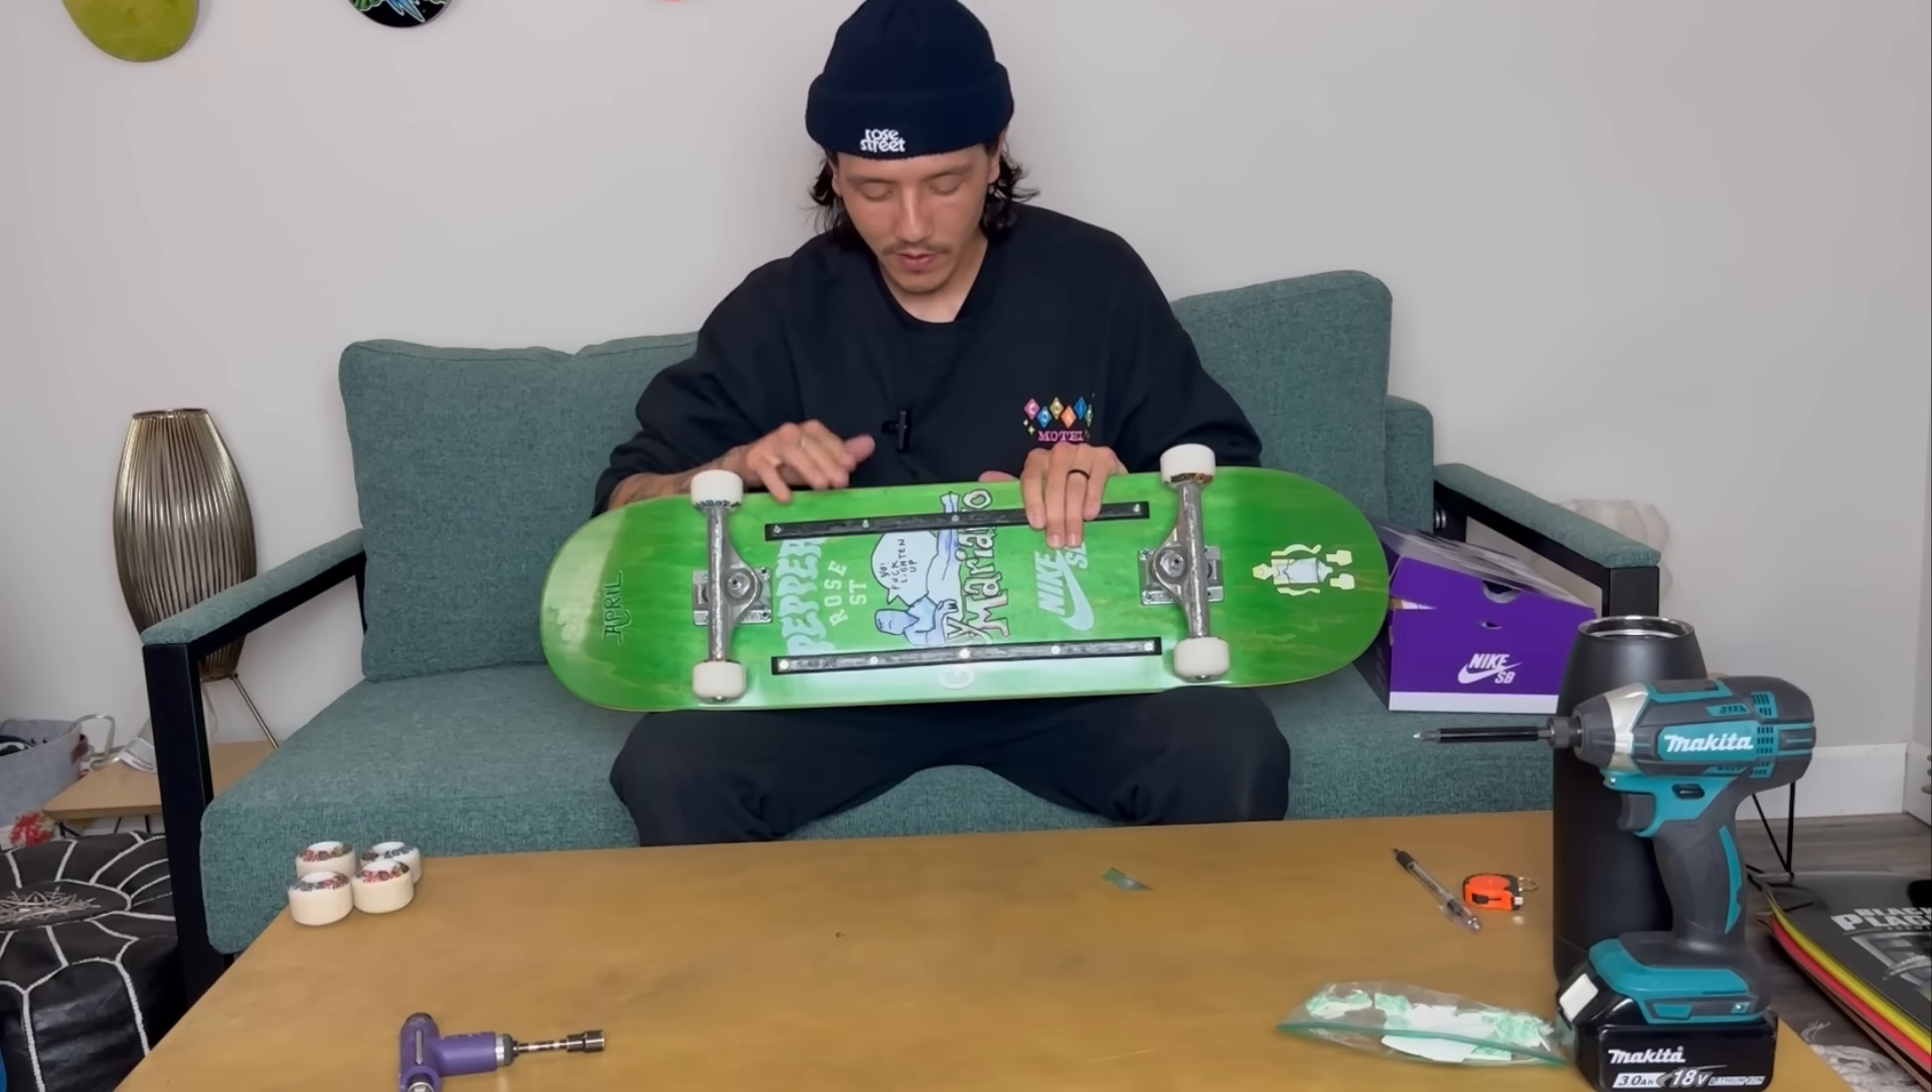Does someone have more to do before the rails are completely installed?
No.